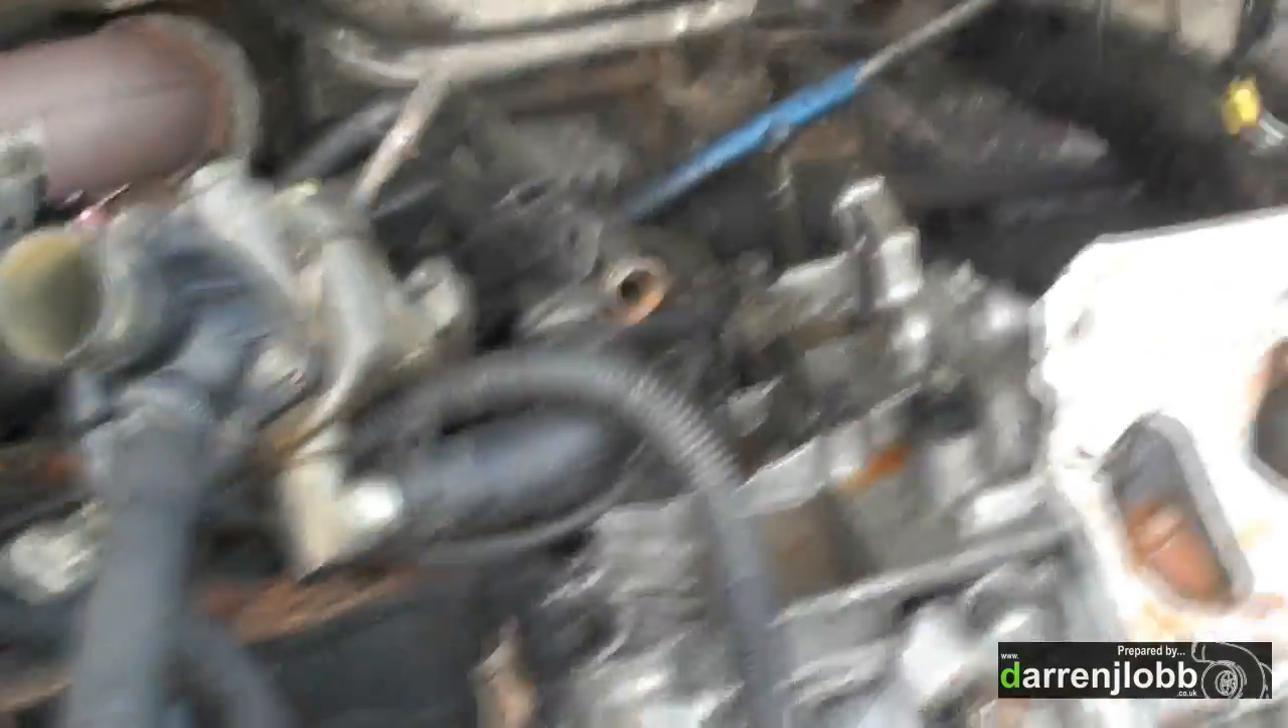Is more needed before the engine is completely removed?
Yes.